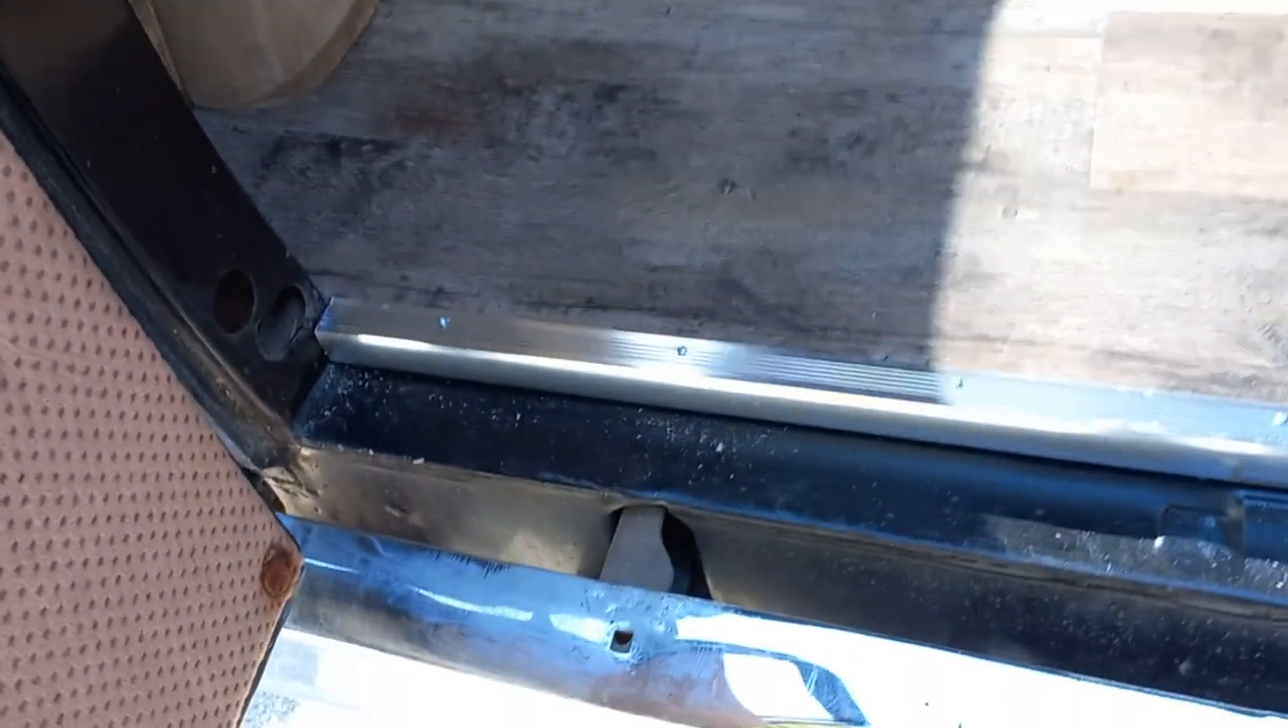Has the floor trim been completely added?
Yes.